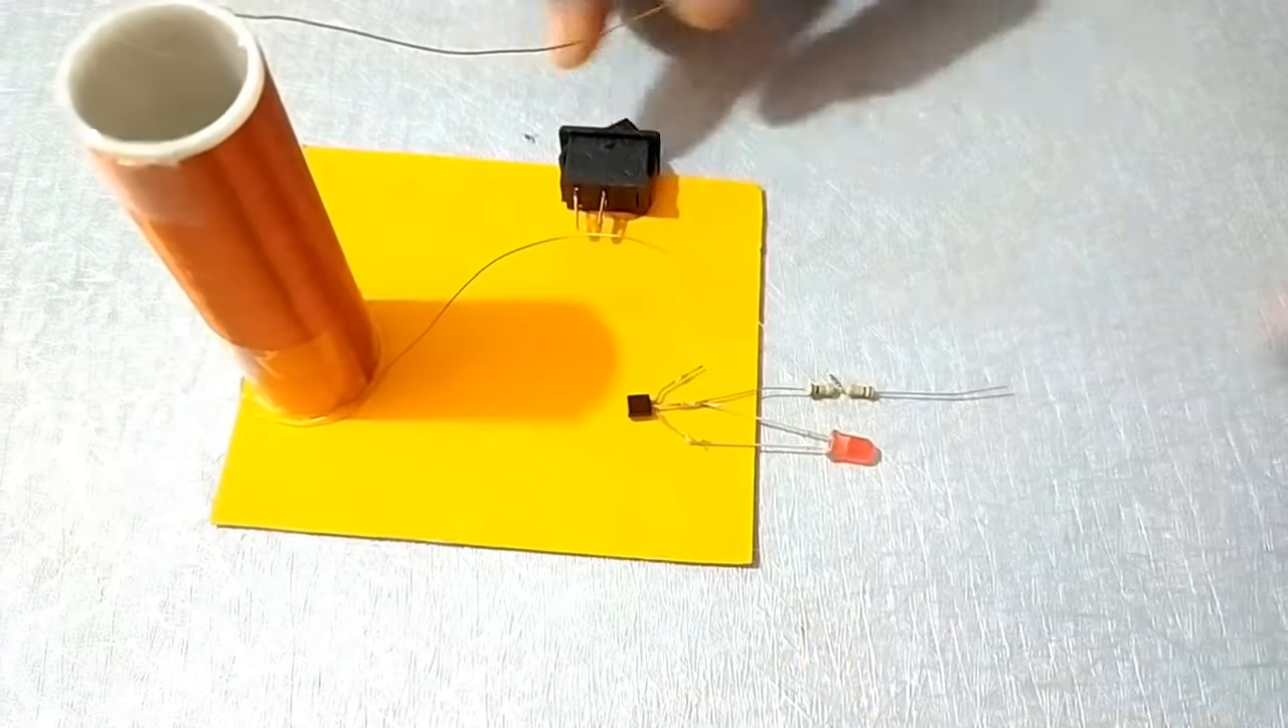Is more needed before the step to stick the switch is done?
No.